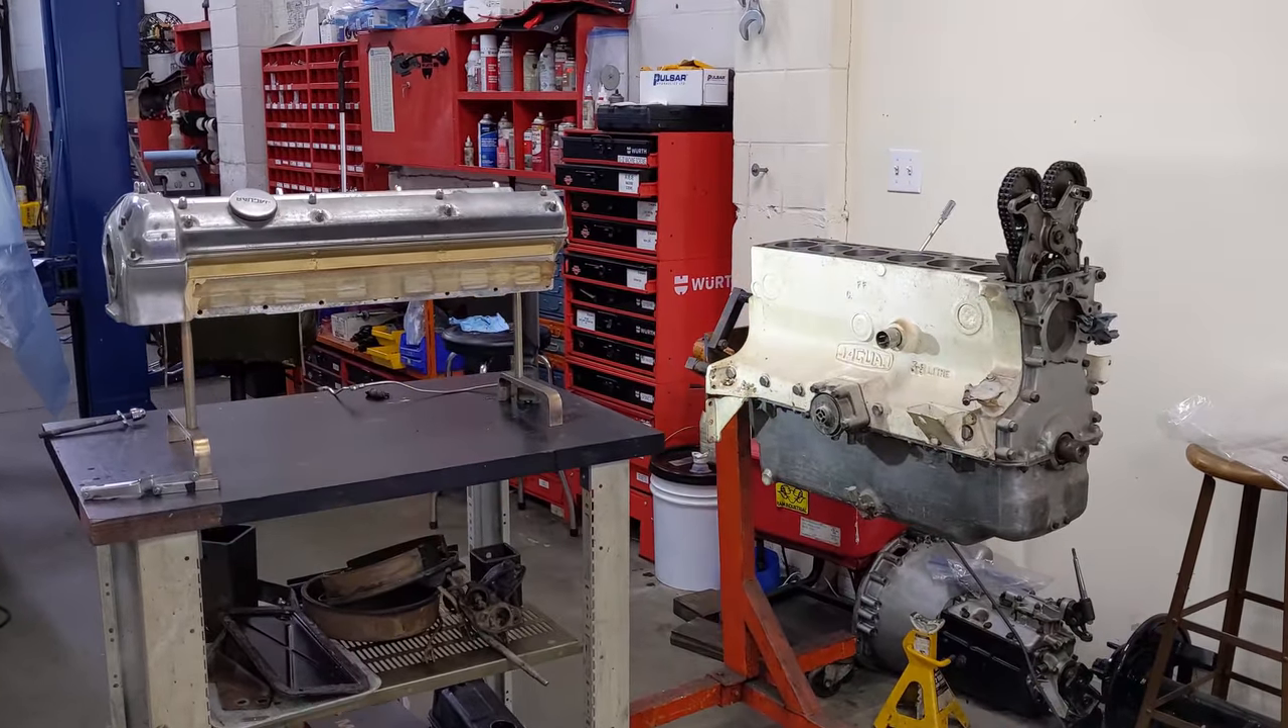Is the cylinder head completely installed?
No.